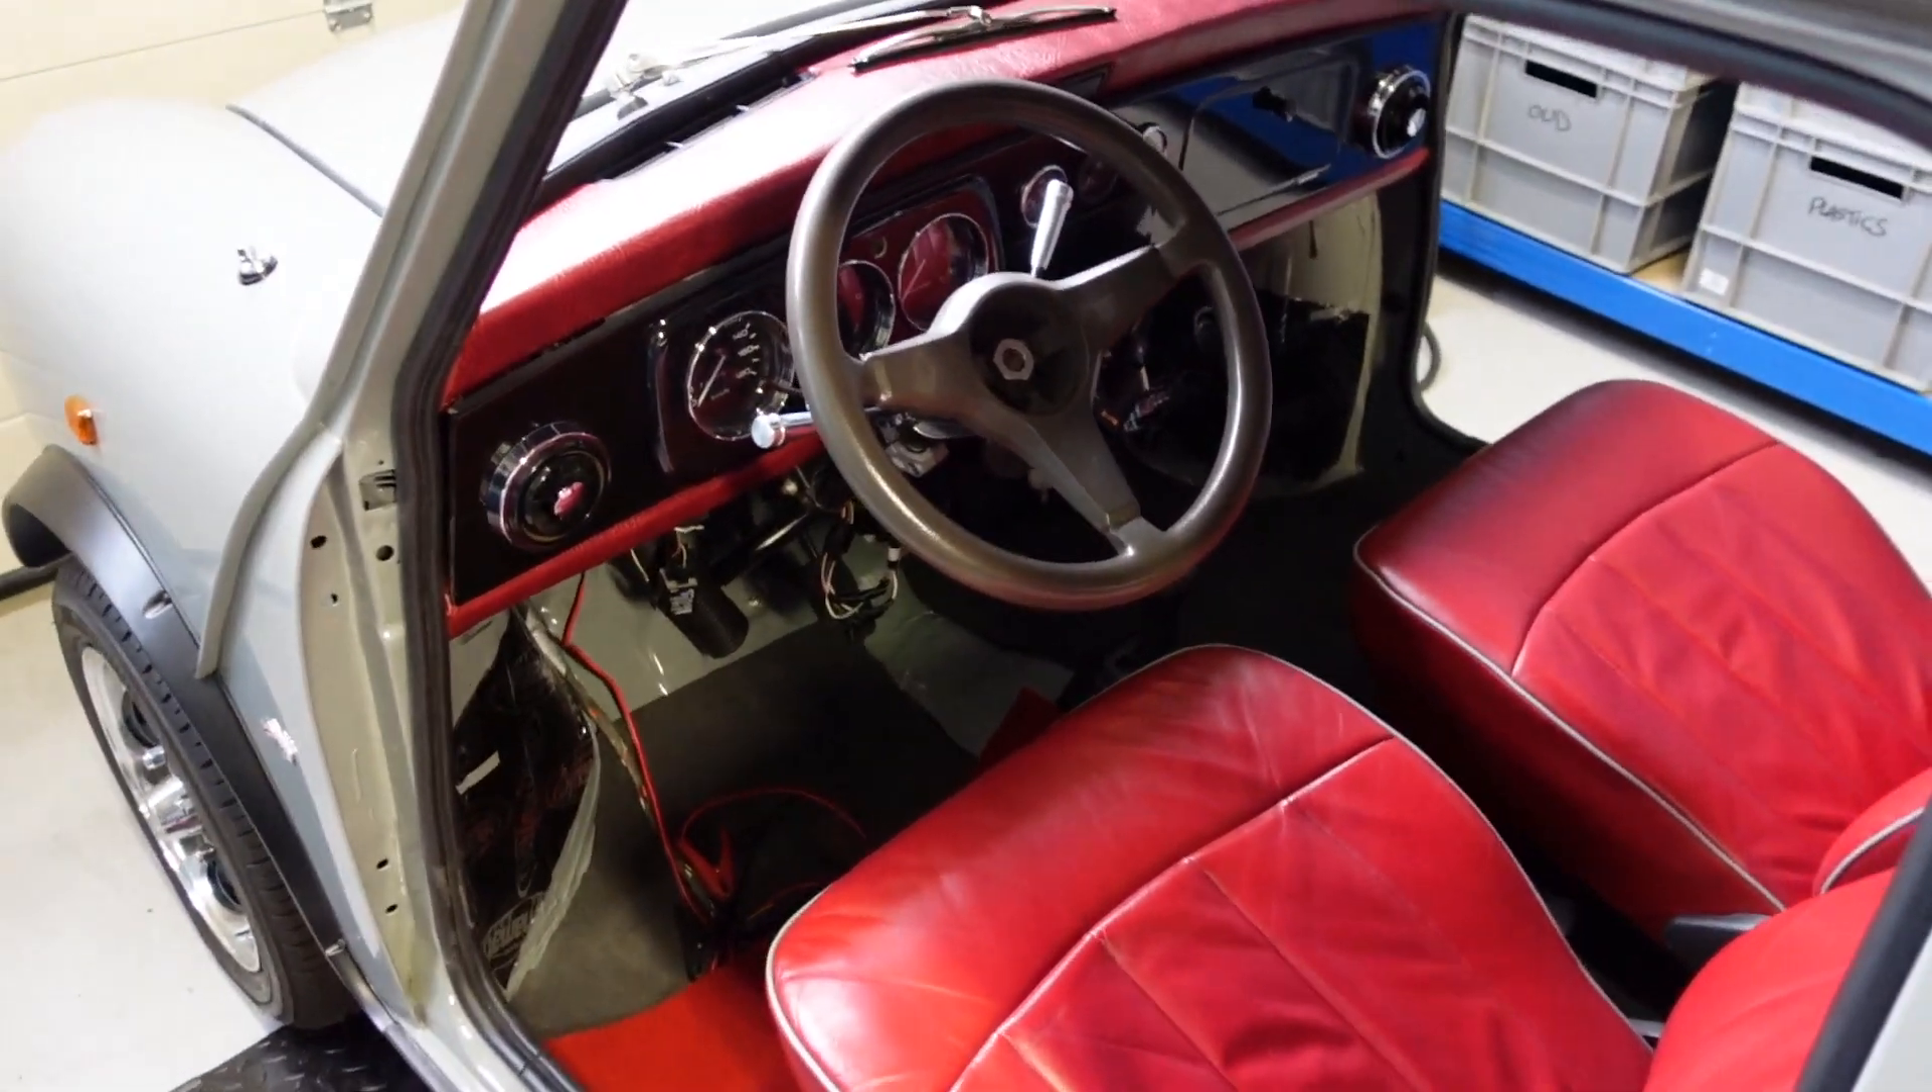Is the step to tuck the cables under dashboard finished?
No.